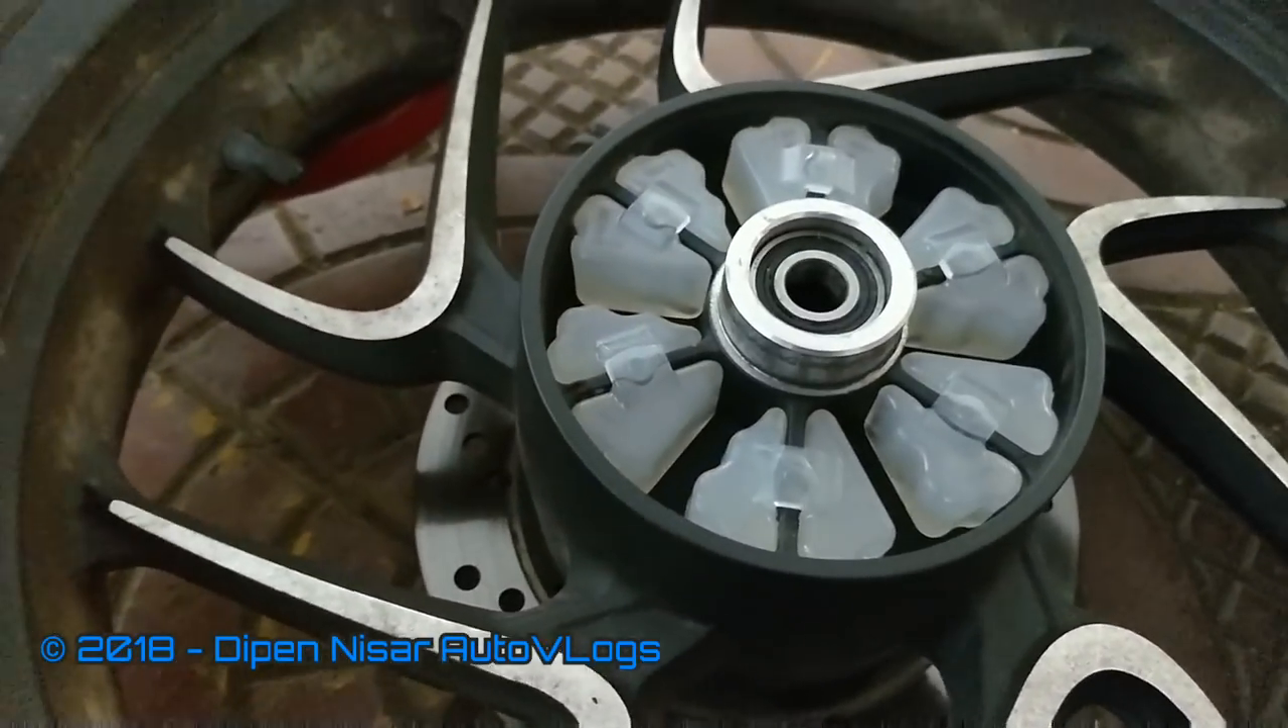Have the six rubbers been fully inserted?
Yes.